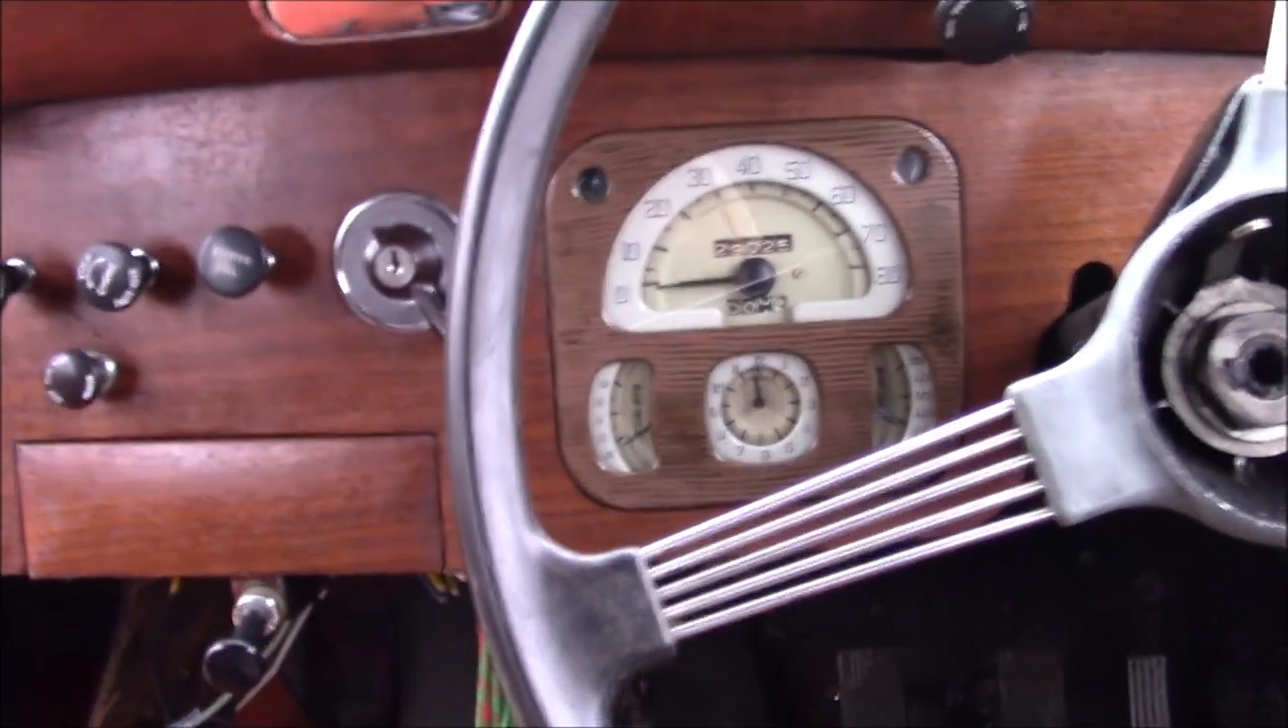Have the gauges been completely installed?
Yes.